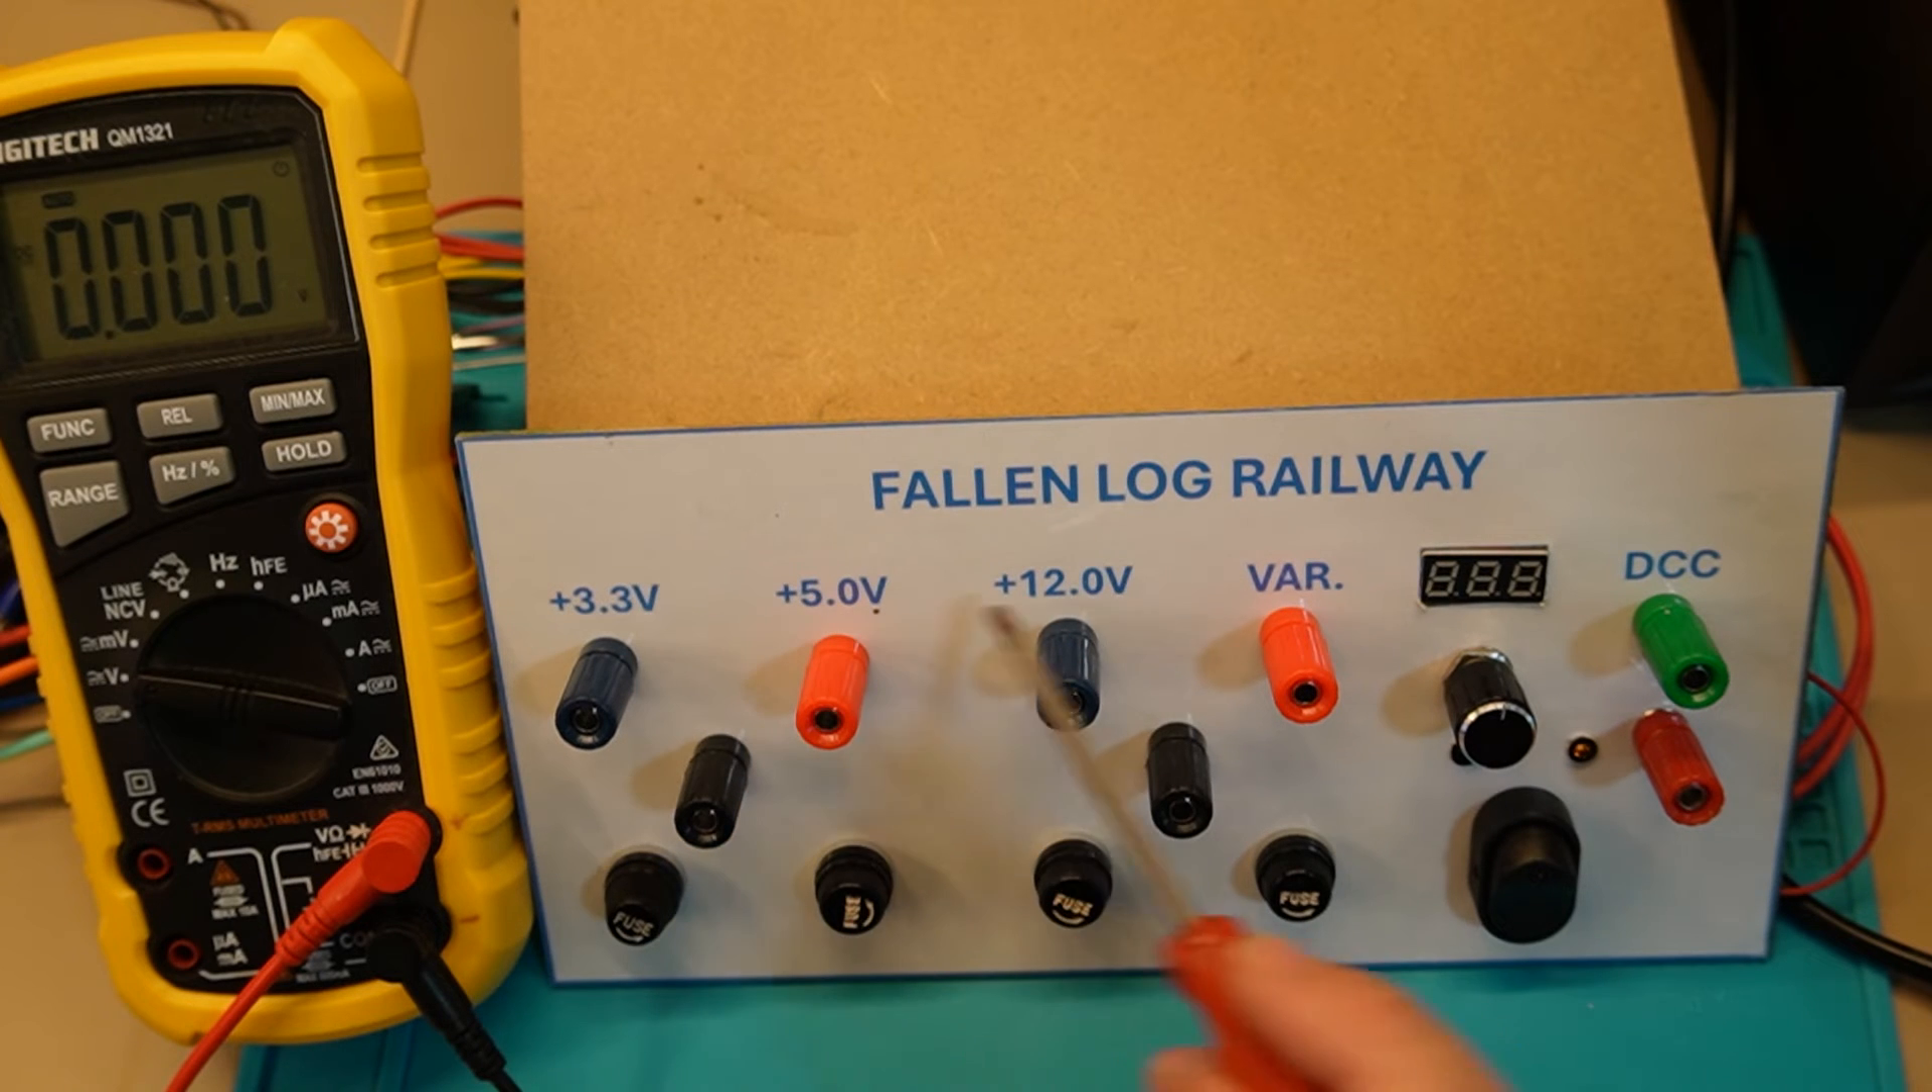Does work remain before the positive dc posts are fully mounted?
No.